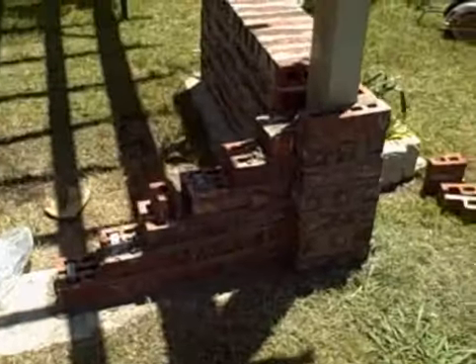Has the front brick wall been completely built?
No.